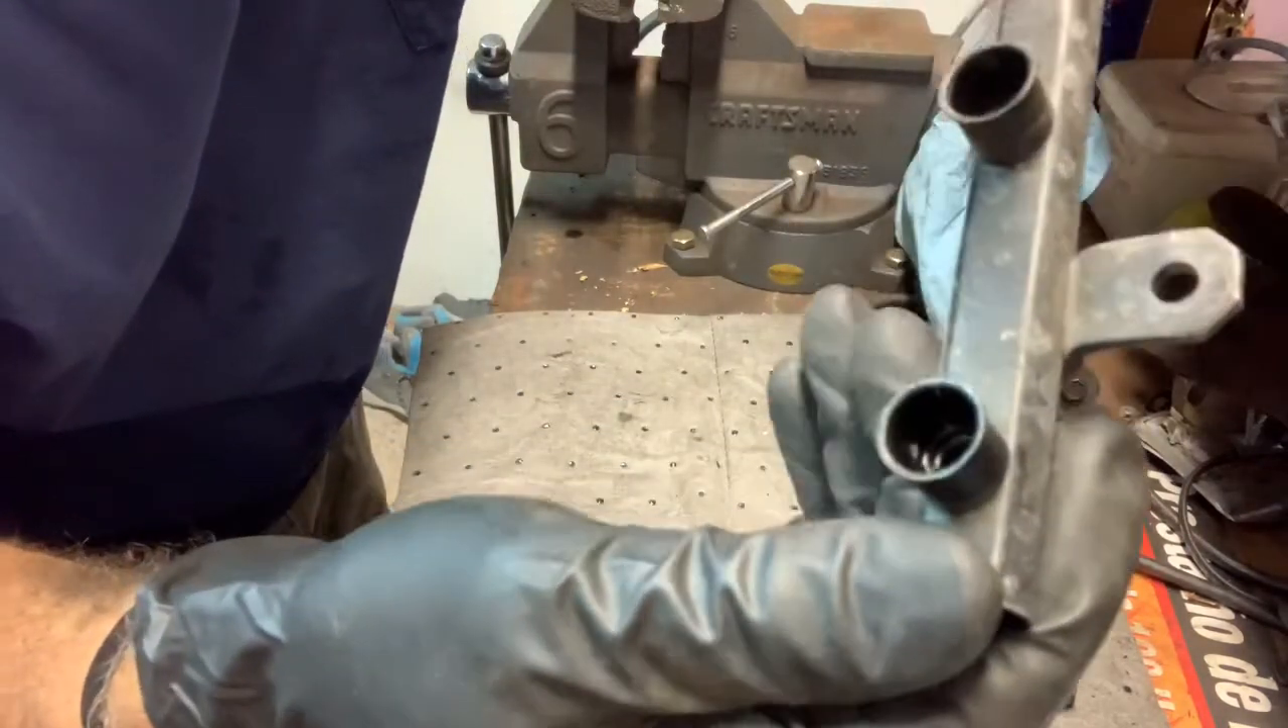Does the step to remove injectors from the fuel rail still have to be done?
No.